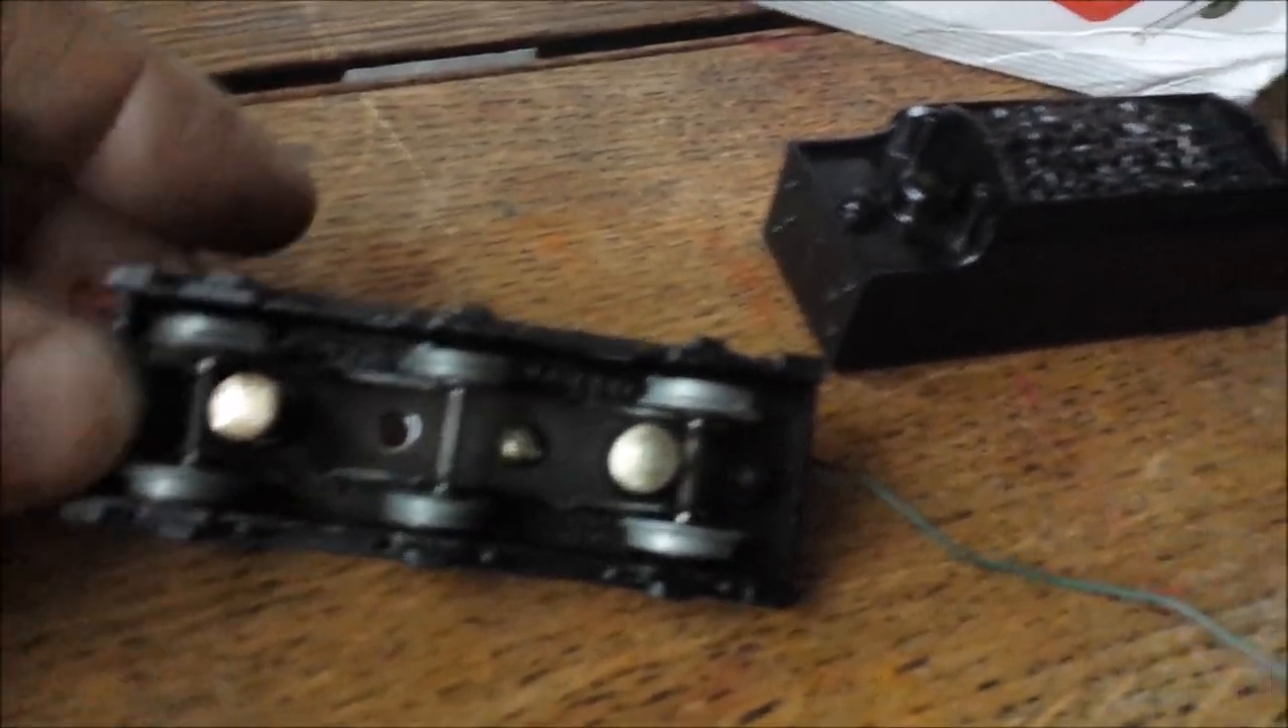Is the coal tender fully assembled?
No.